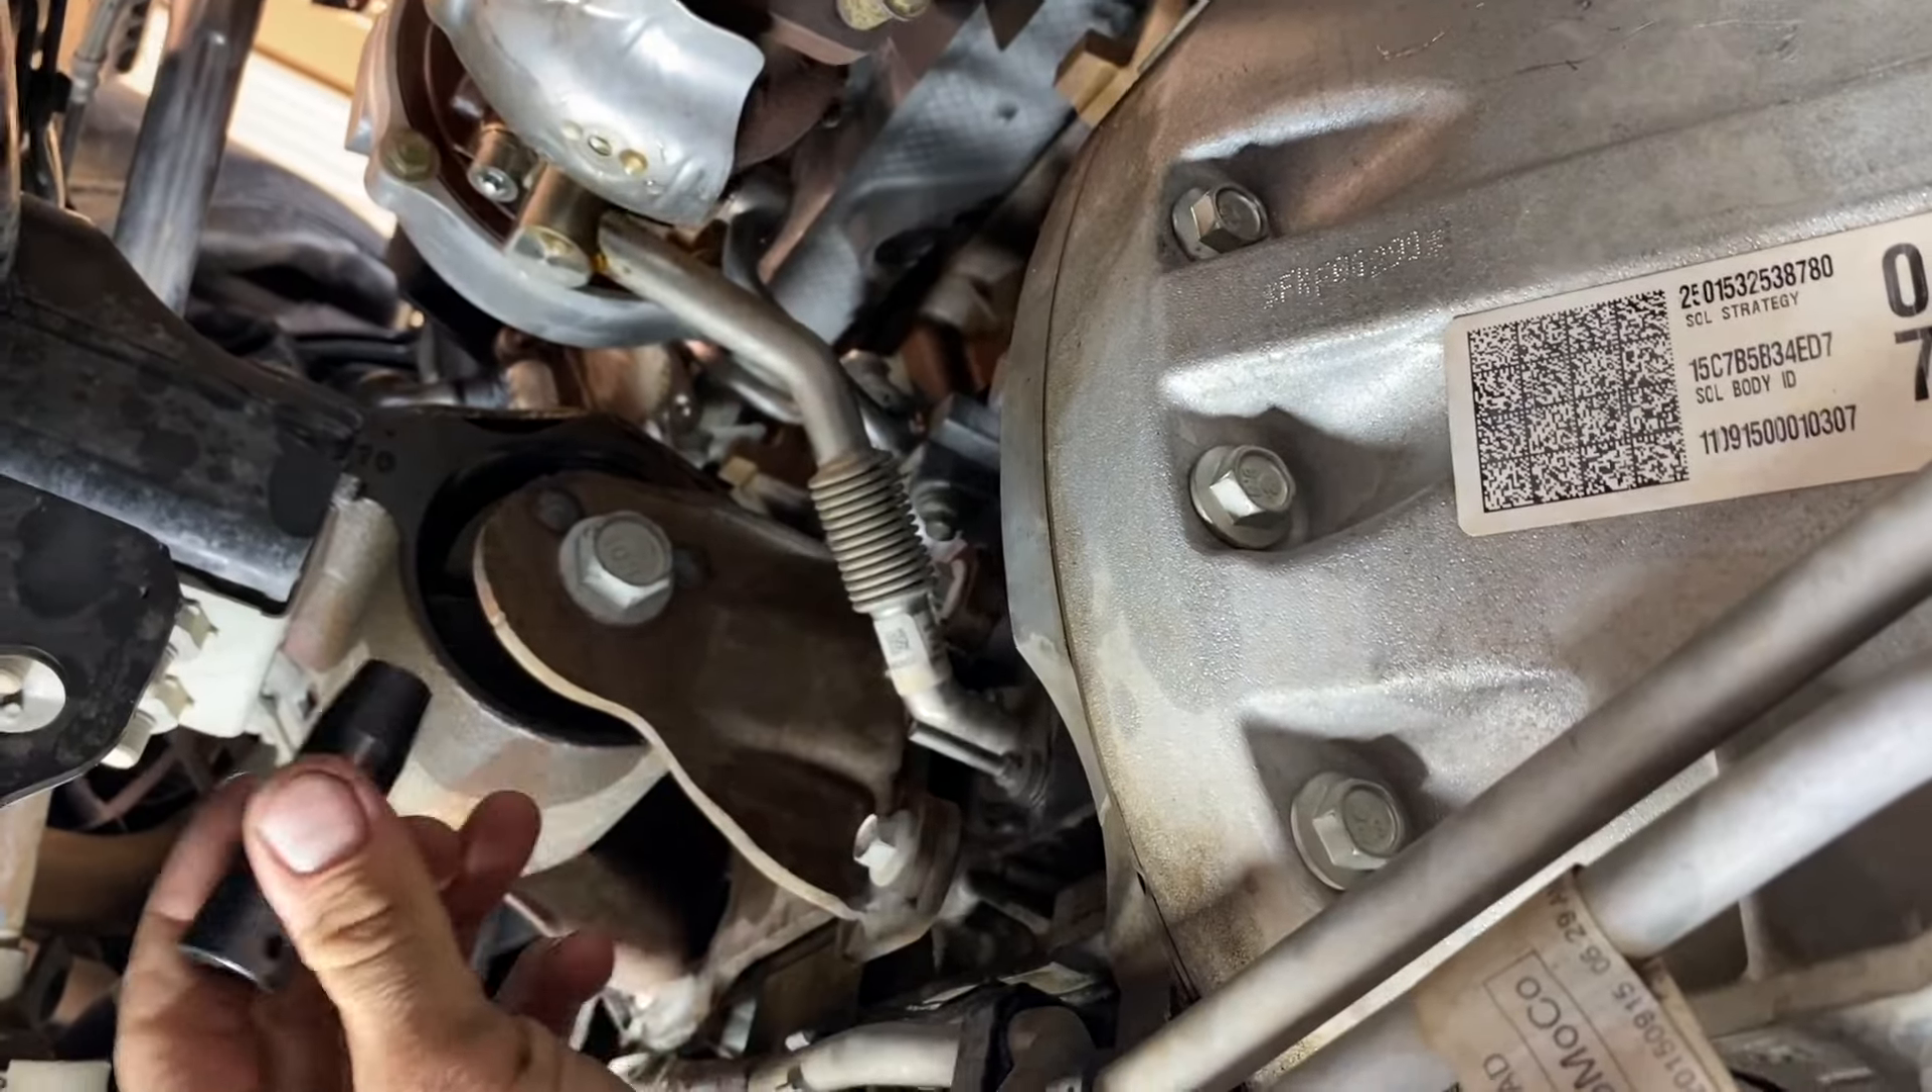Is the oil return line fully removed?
No.